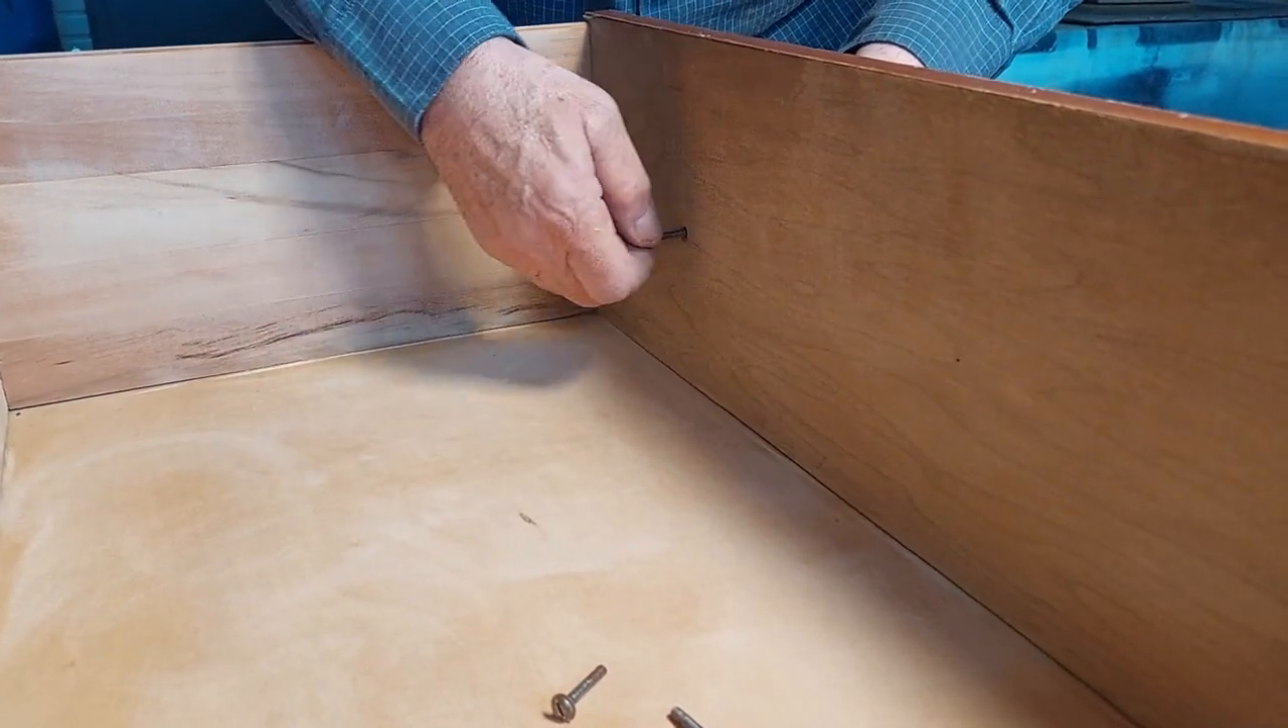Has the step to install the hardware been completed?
No.